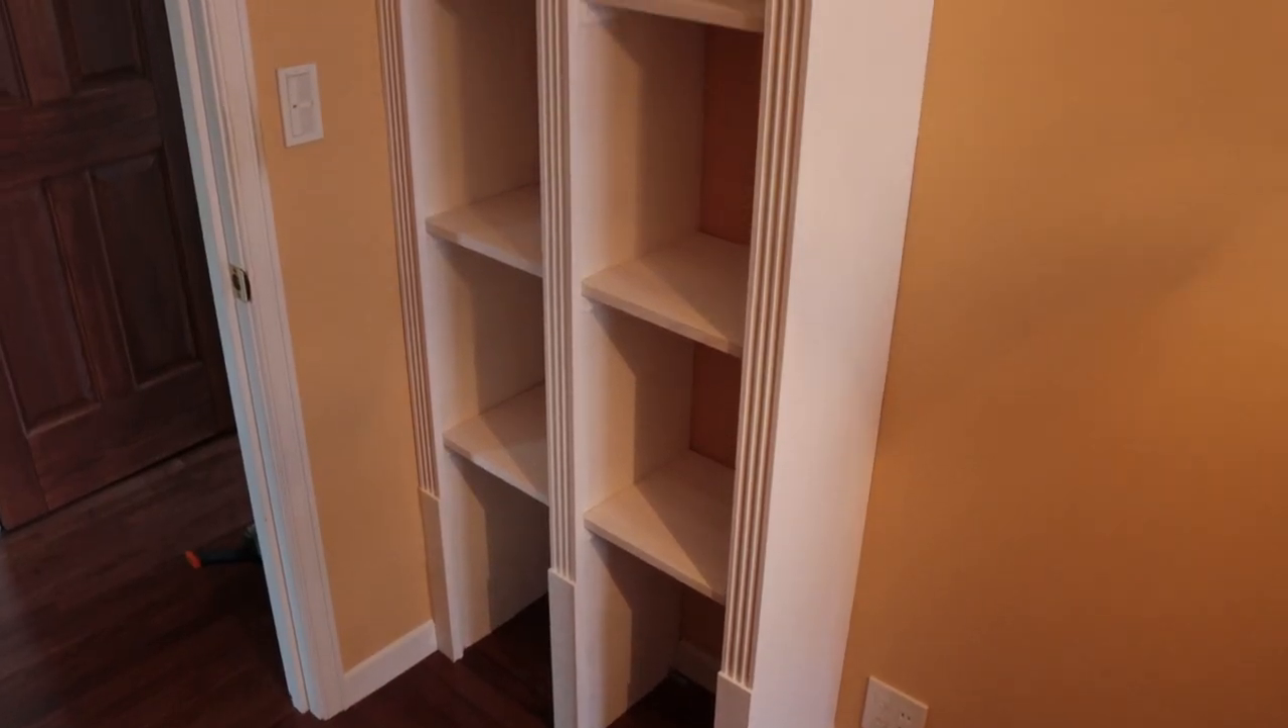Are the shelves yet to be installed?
No.